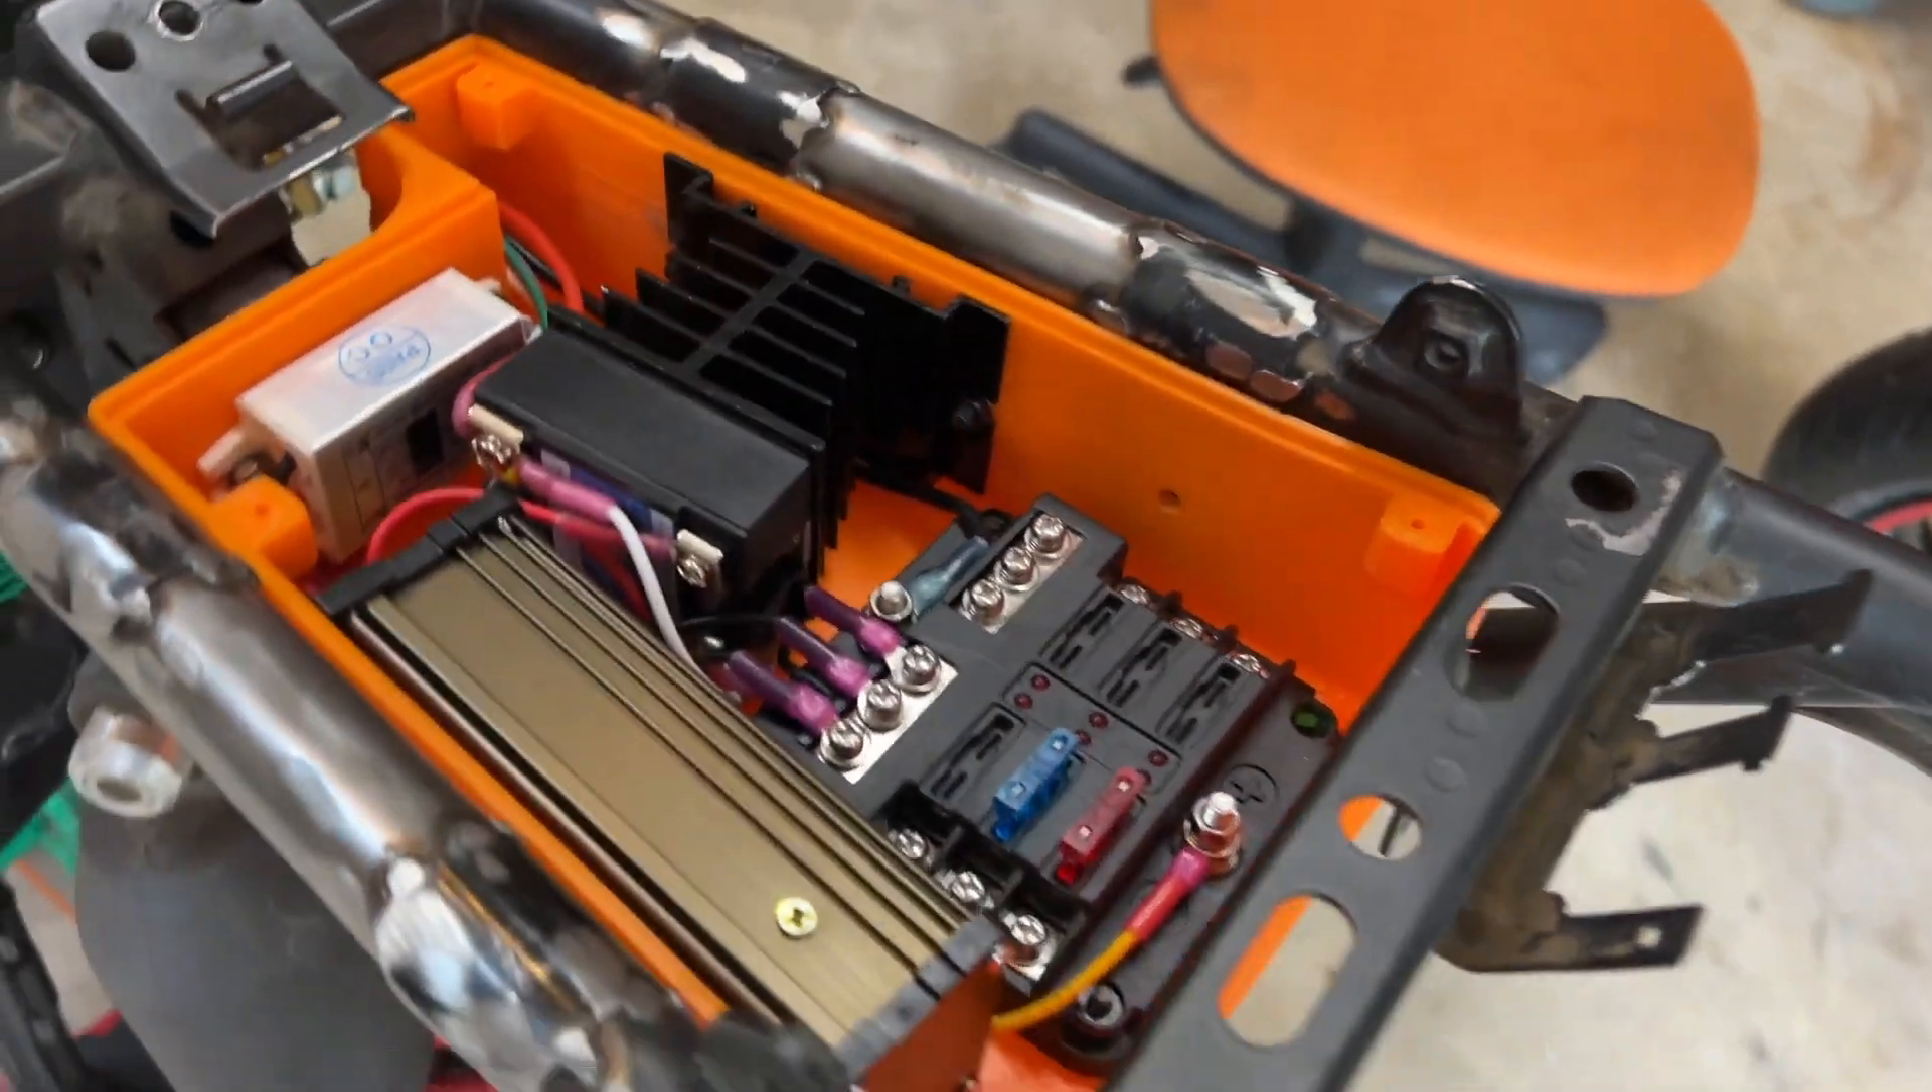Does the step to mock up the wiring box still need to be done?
No.